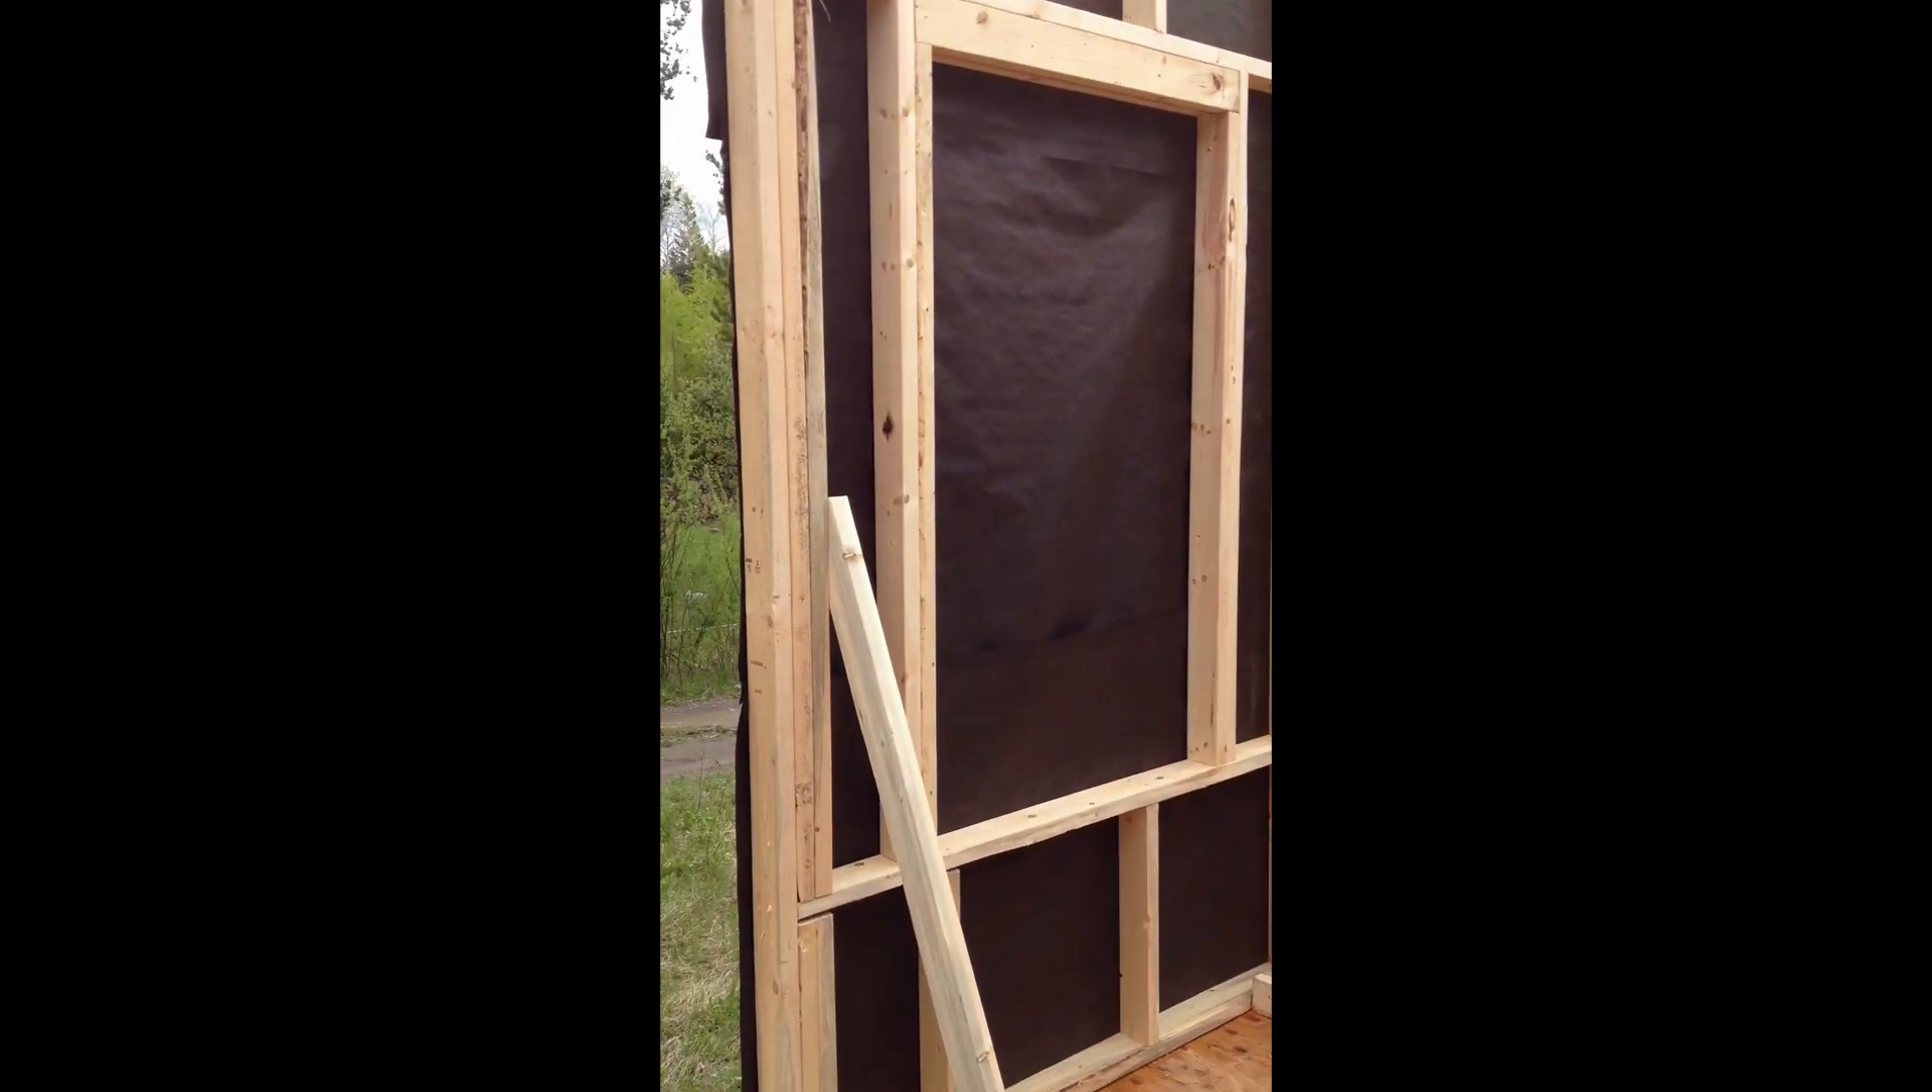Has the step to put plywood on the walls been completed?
No.